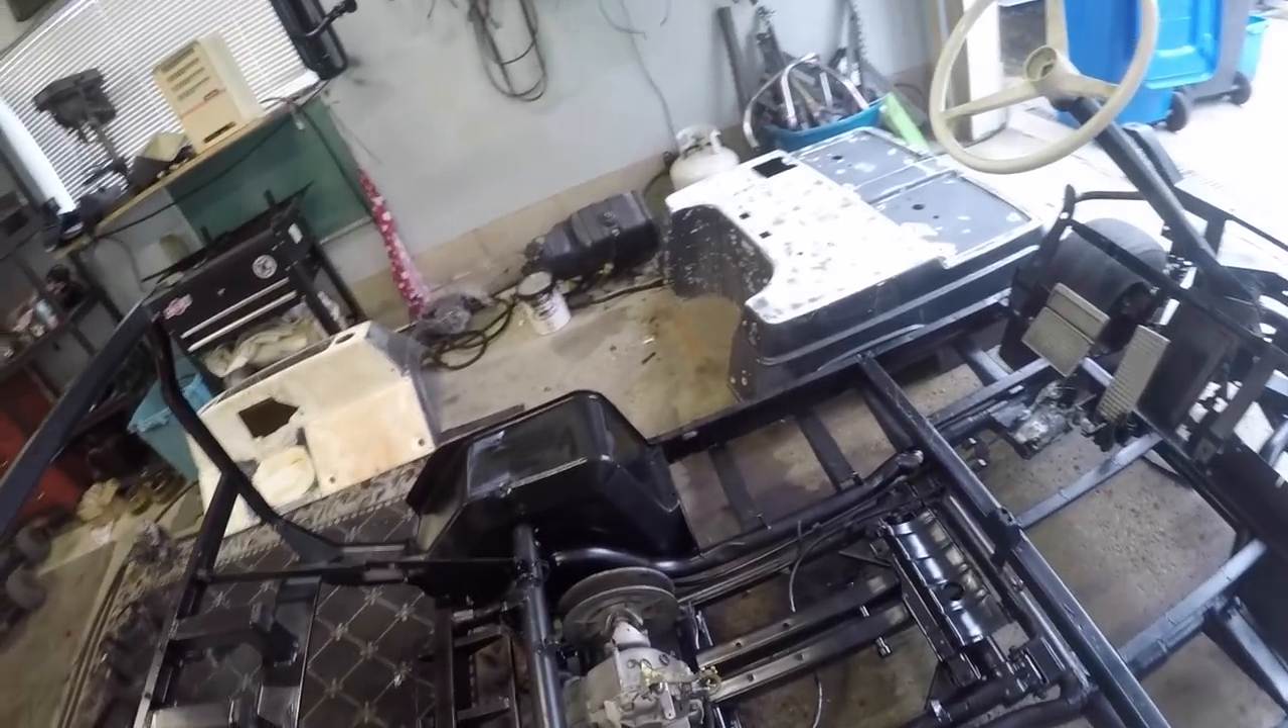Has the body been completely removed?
Yes.